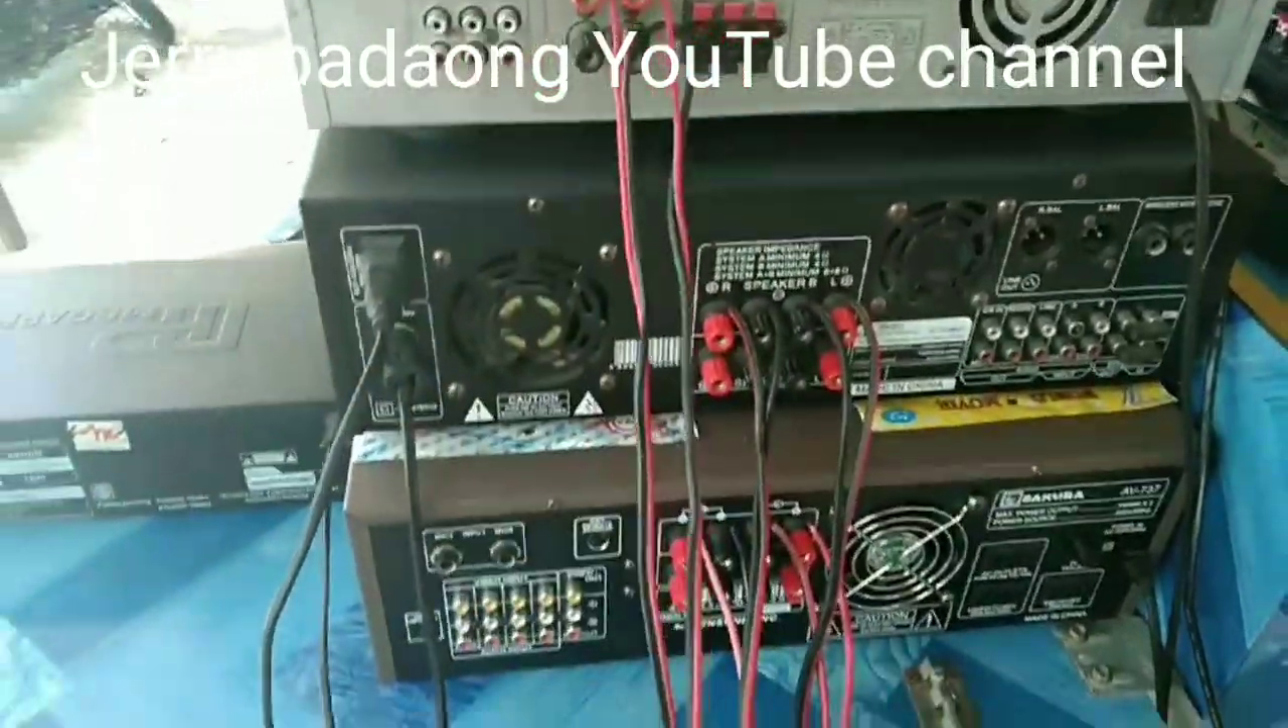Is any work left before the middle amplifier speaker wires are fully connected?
No.